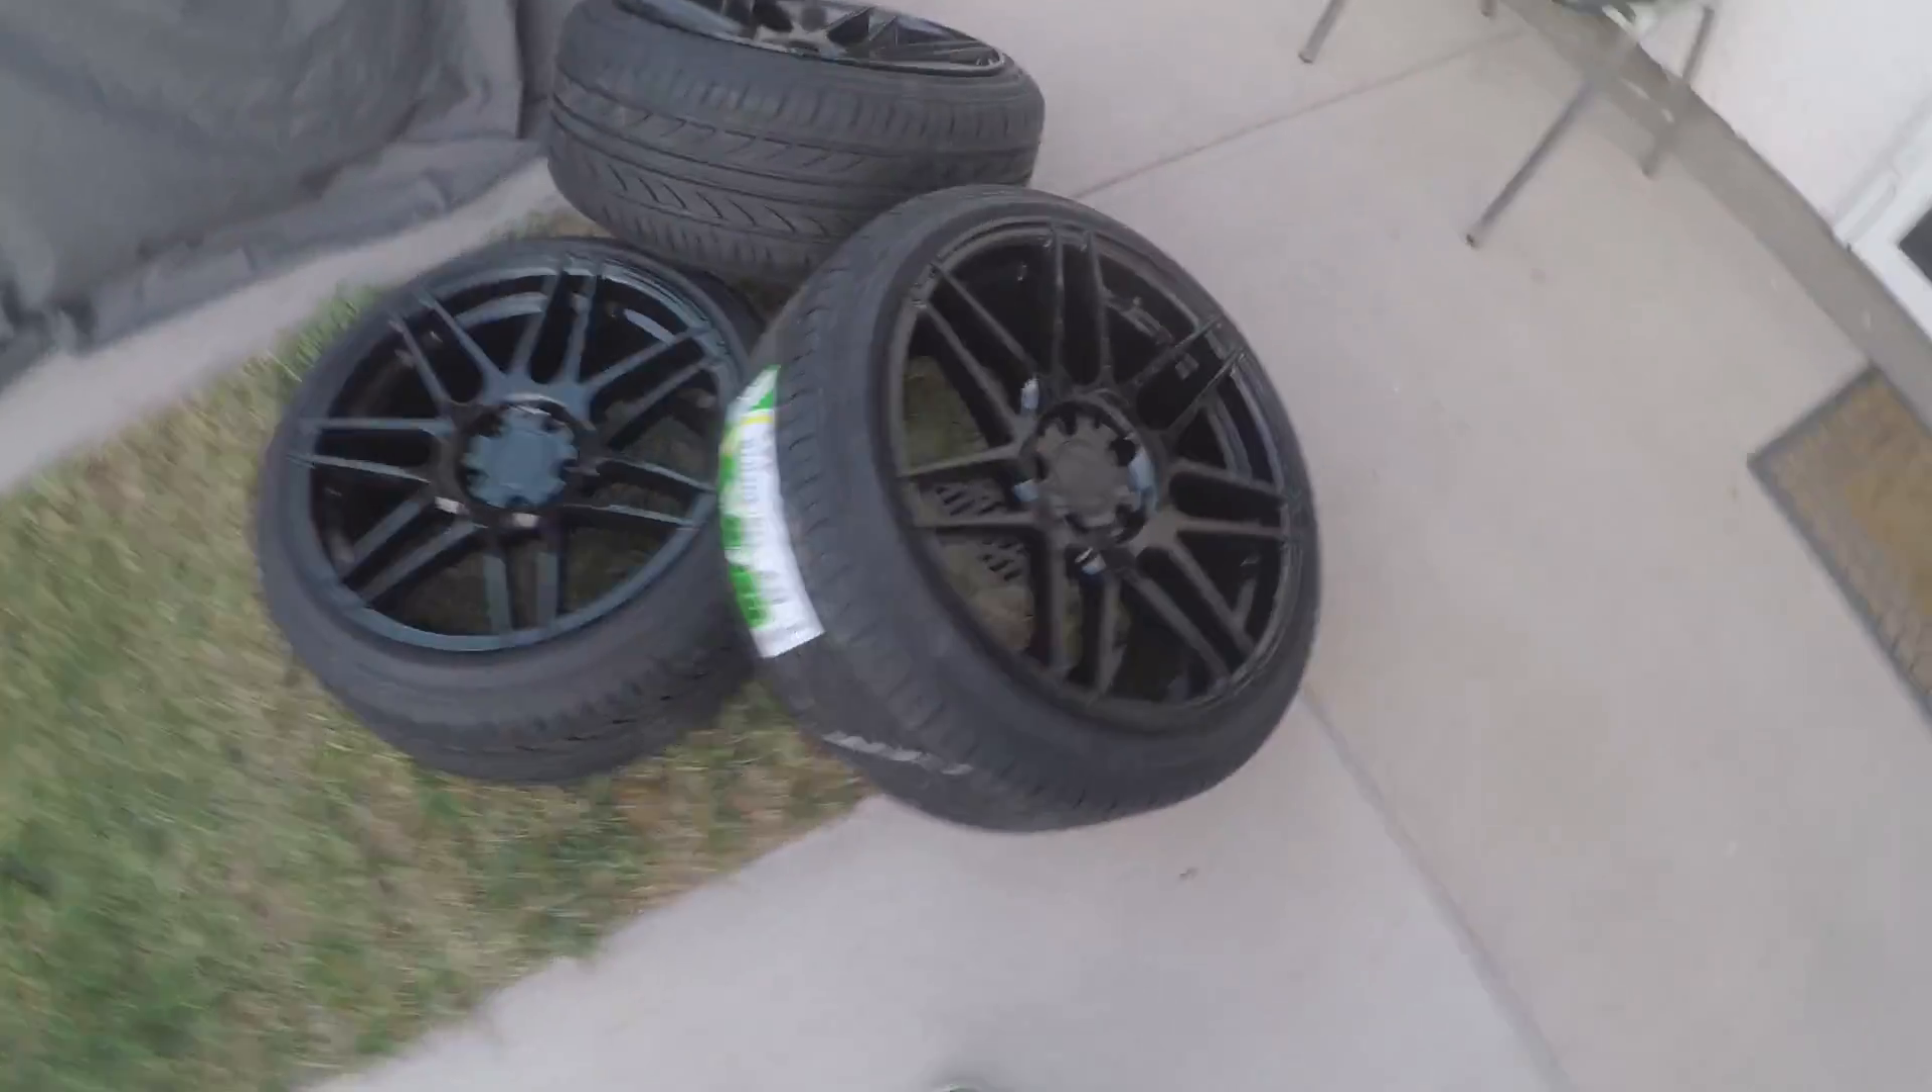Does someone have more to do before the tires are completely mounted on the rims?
No.